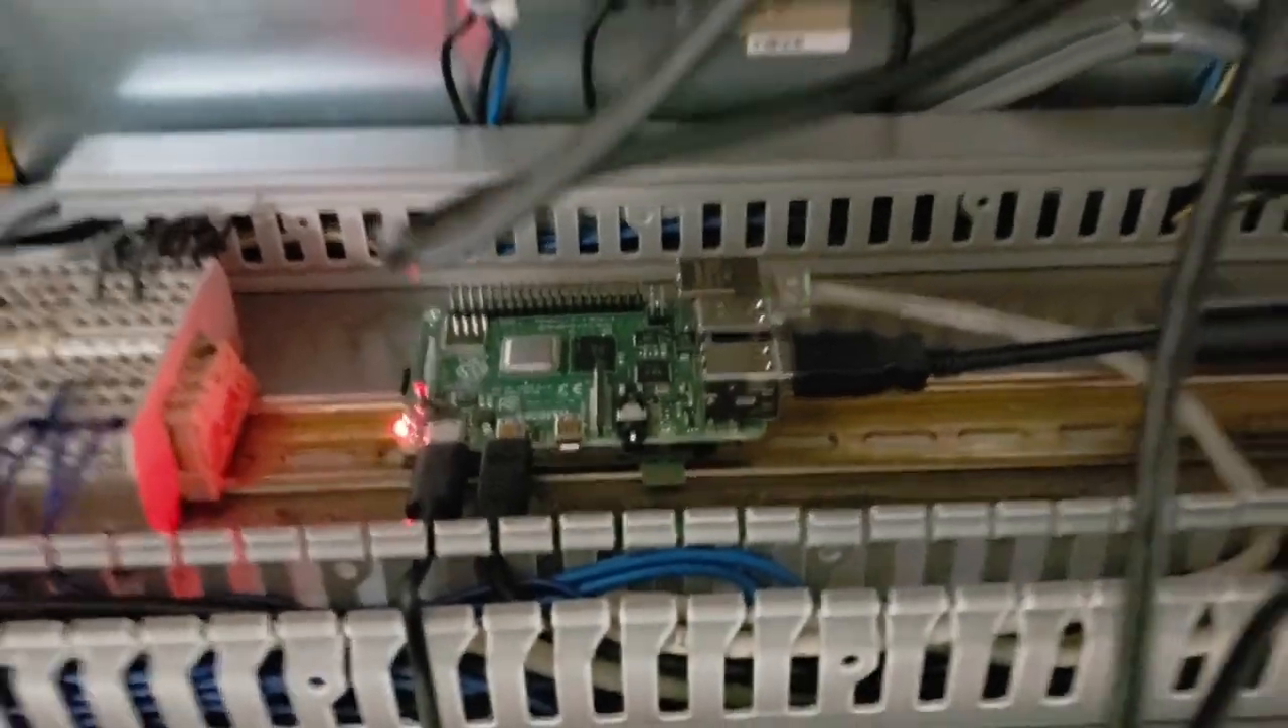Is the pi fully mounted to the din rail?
Yes.